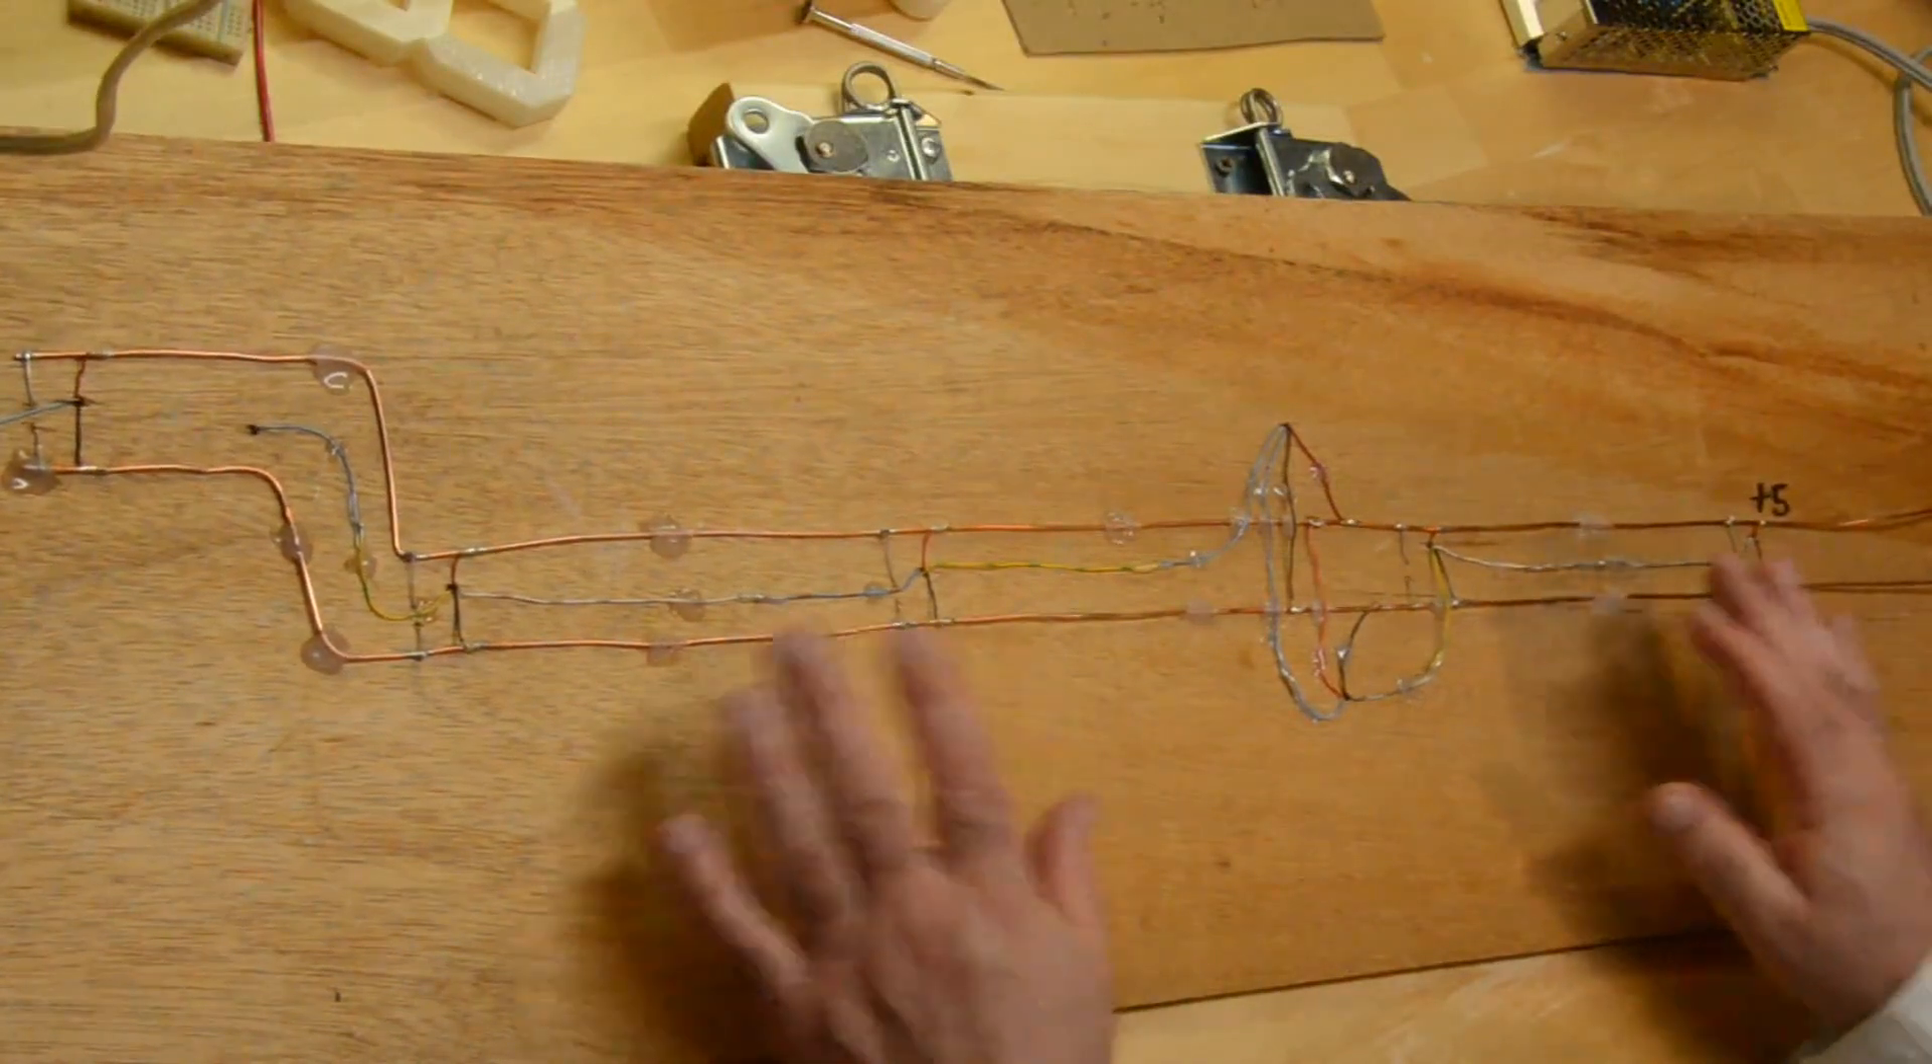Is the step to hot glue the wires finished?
Yes.